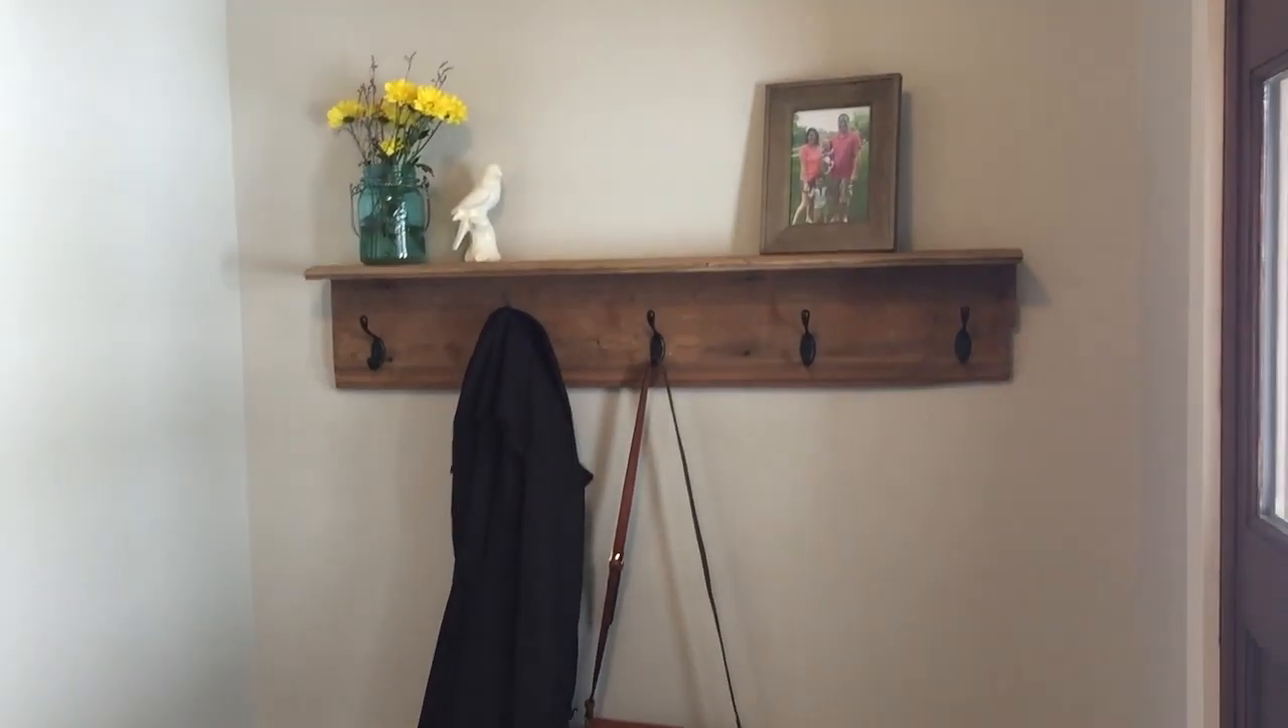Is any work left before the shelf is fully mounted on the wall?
No.